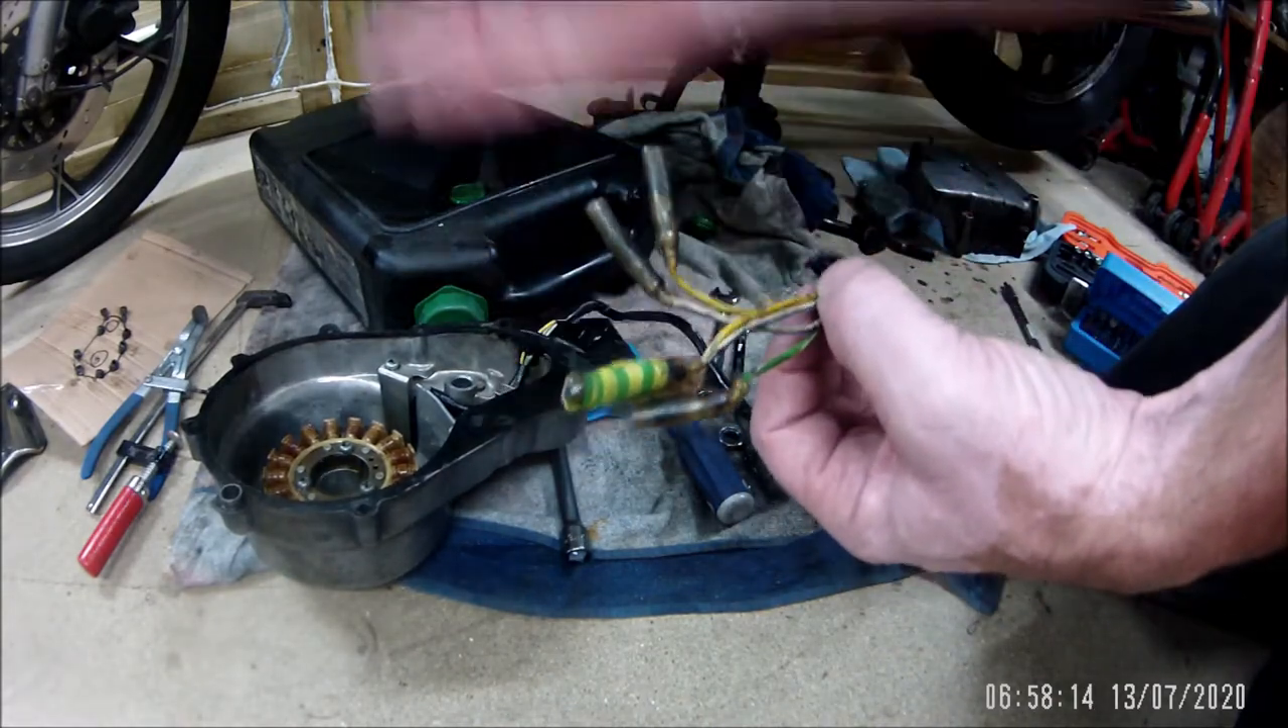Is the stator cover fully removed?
Yes.